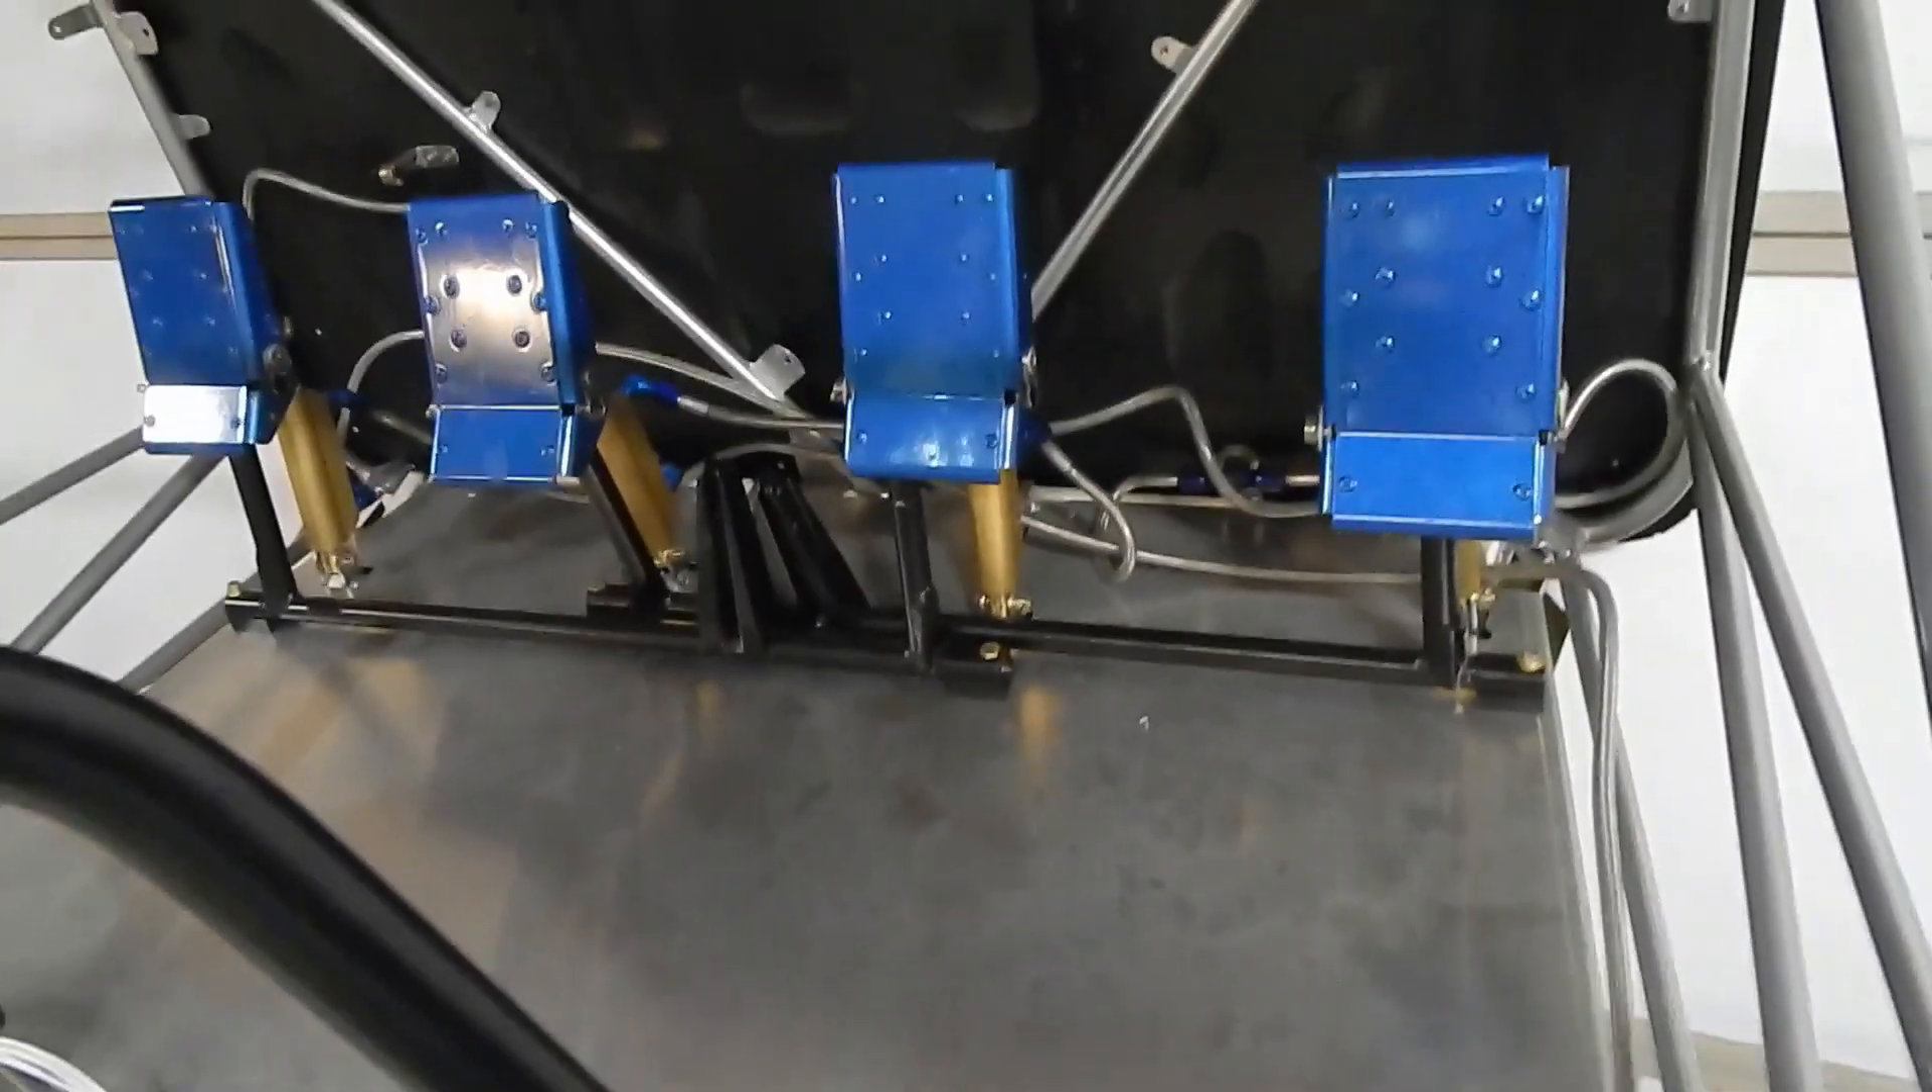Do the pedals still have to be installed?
No.